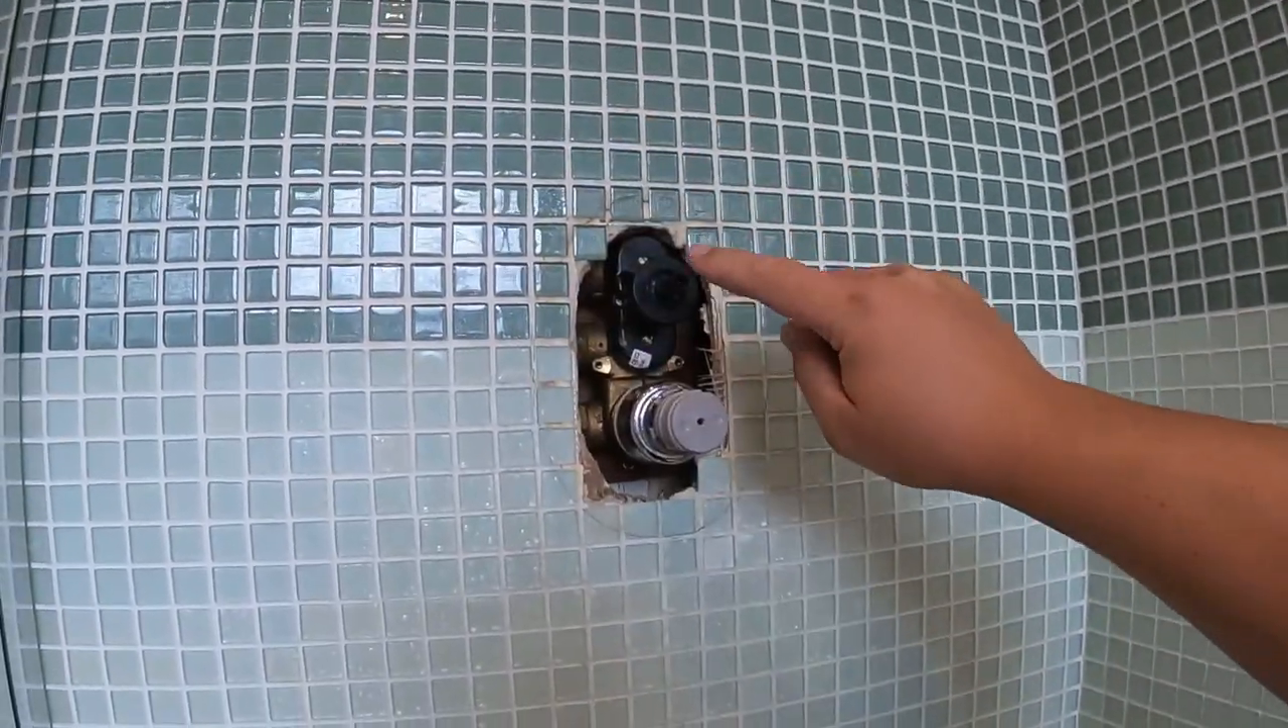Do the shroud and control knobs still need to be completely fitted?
Yes.